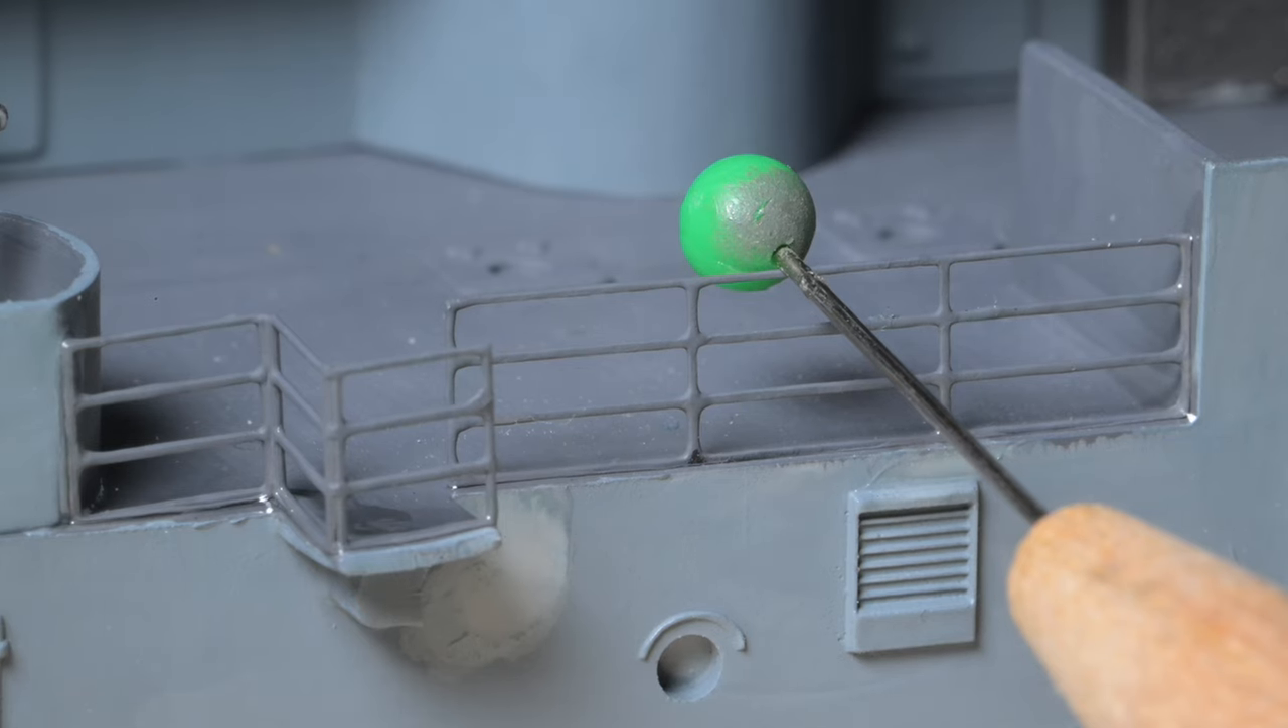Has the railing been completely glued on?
Yes.